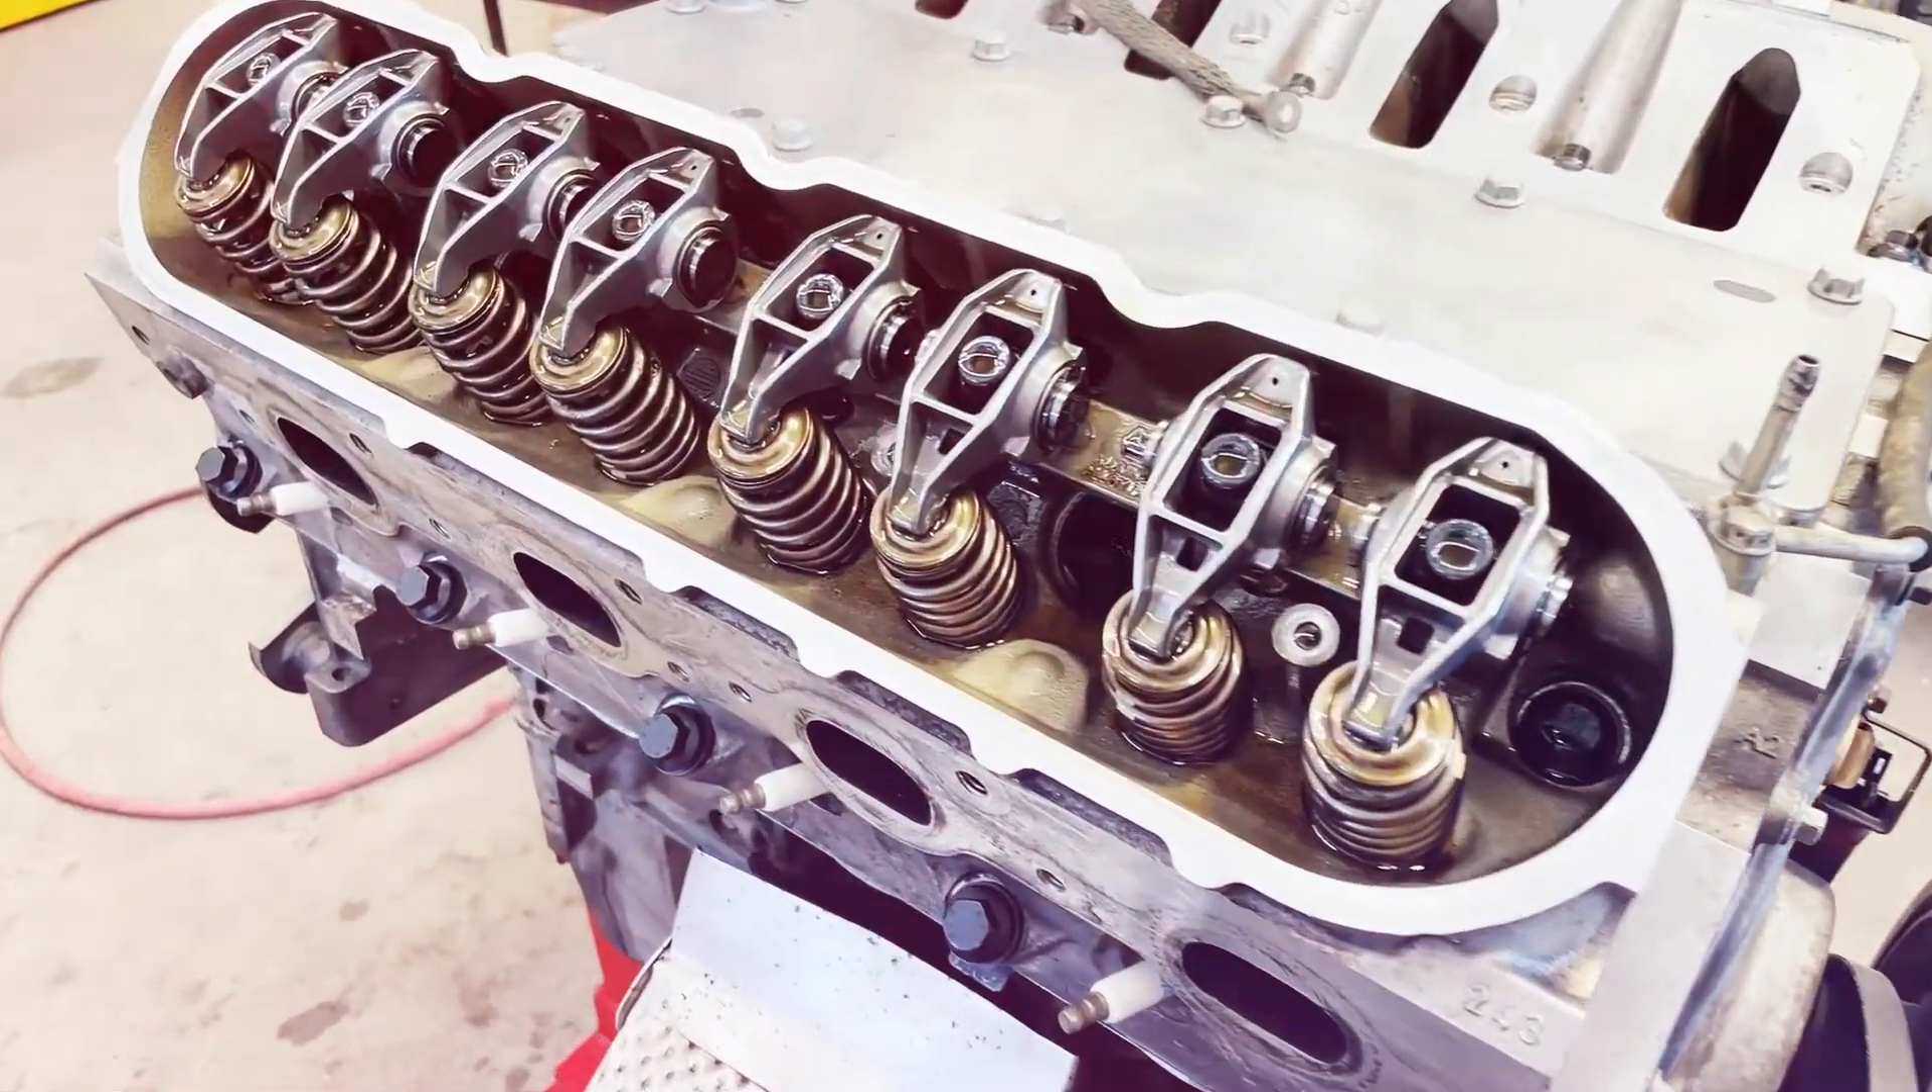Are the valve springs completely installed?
Yes.